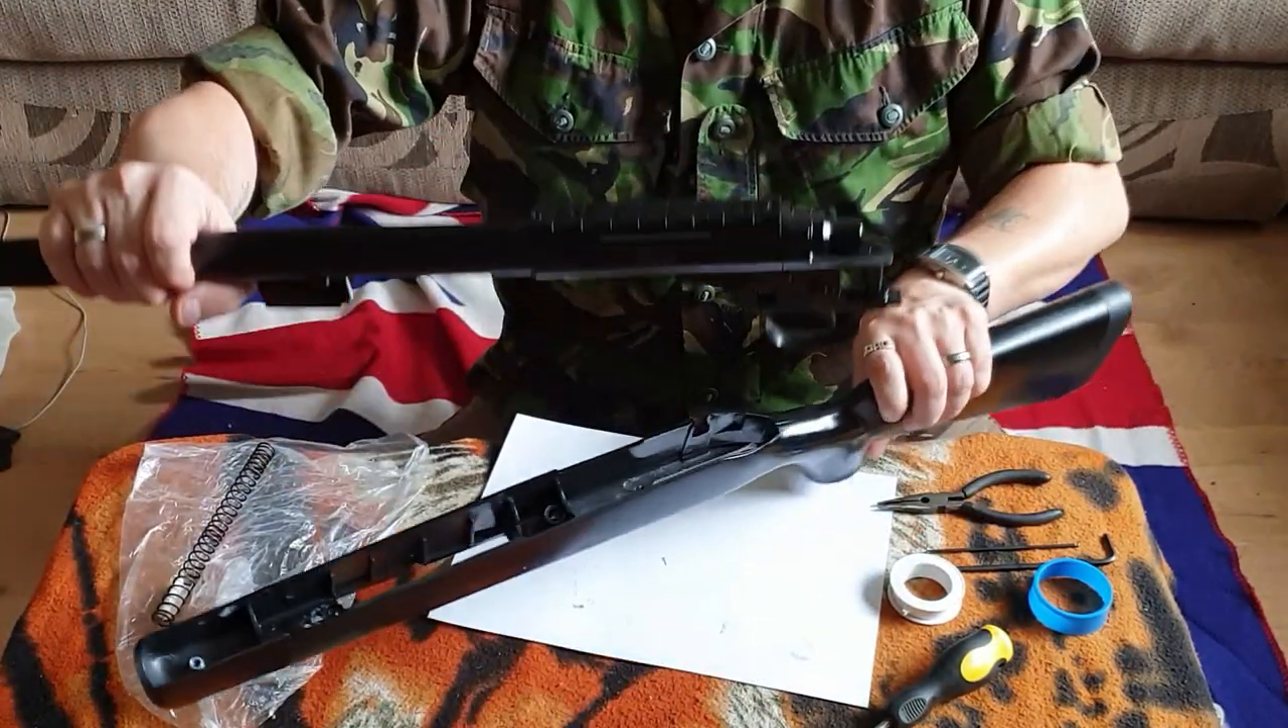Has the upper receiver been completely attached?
No.